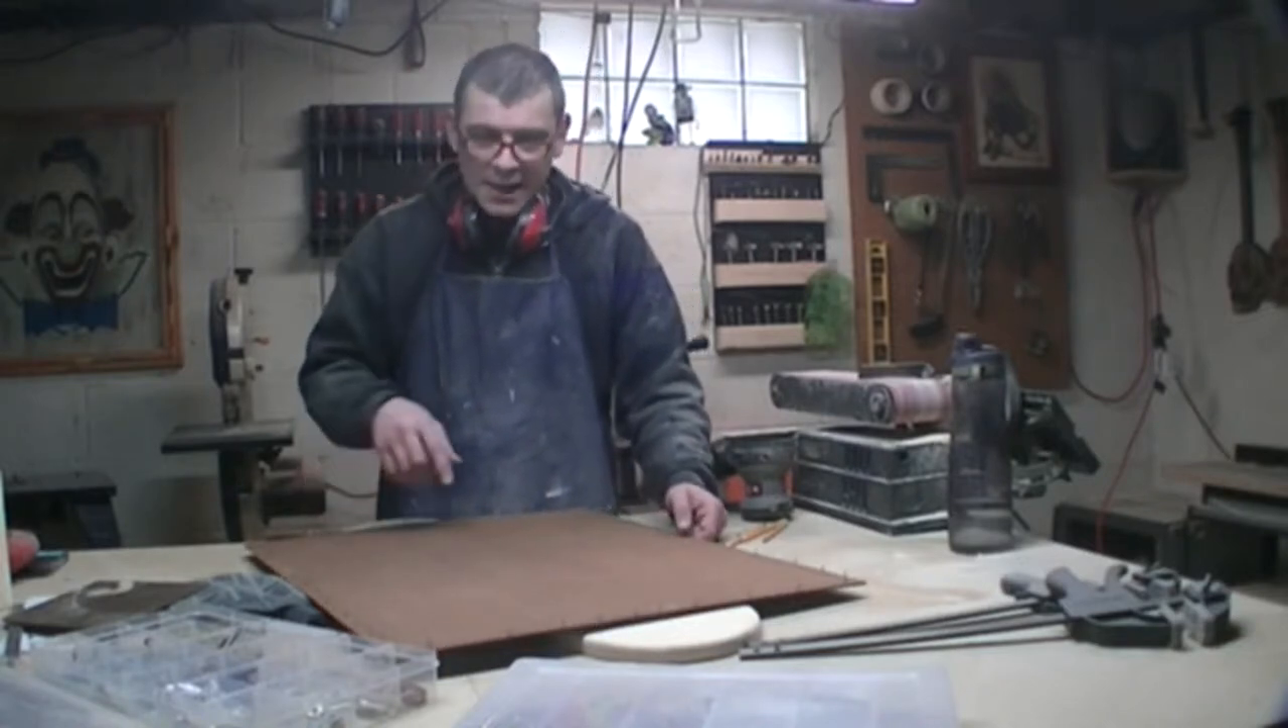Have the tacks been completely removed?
No.